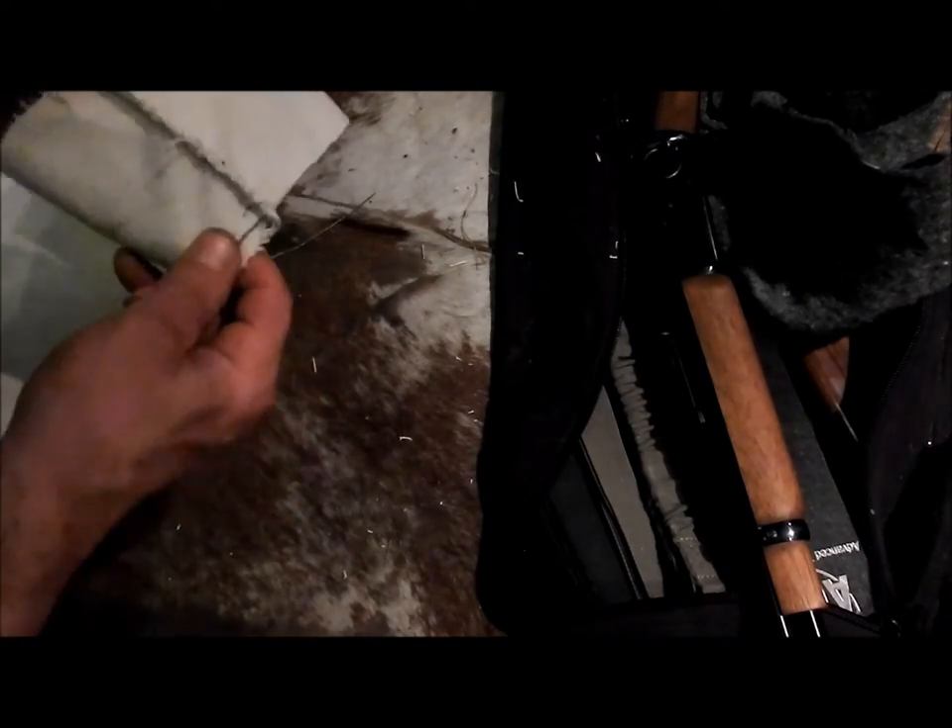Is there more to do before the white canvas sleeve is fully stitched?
Yes.